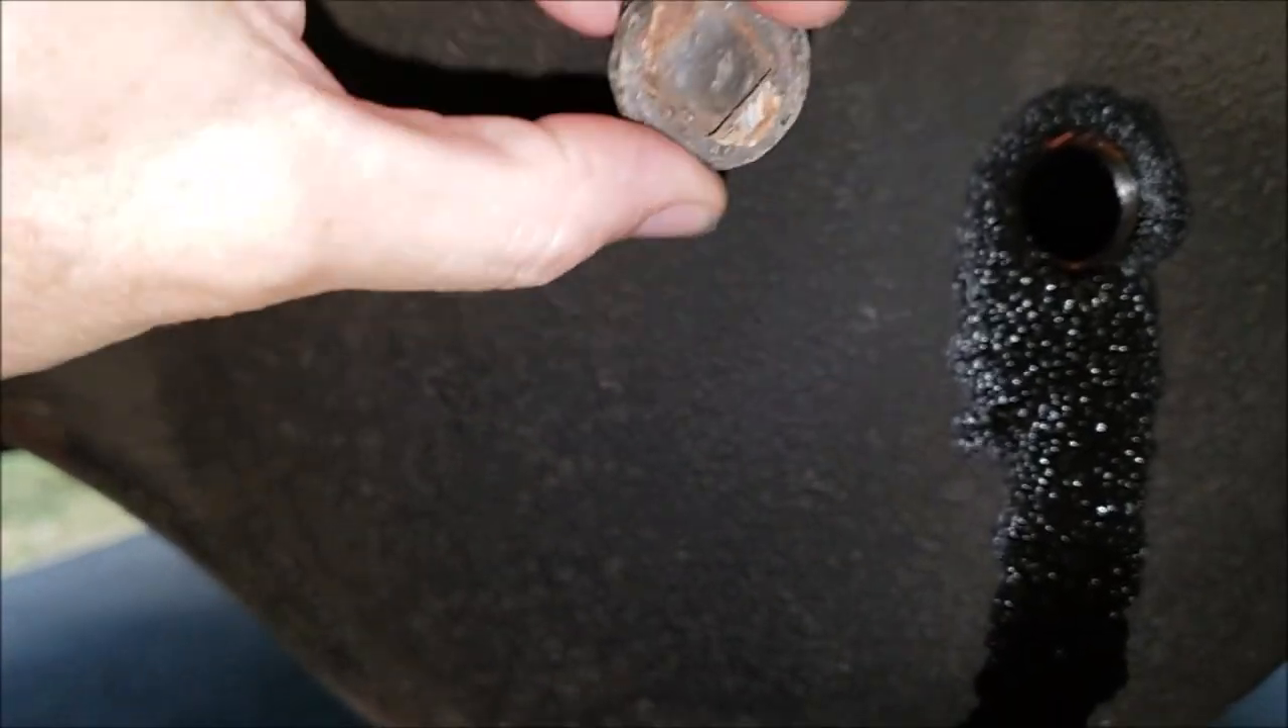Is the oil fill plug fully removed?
Yes.